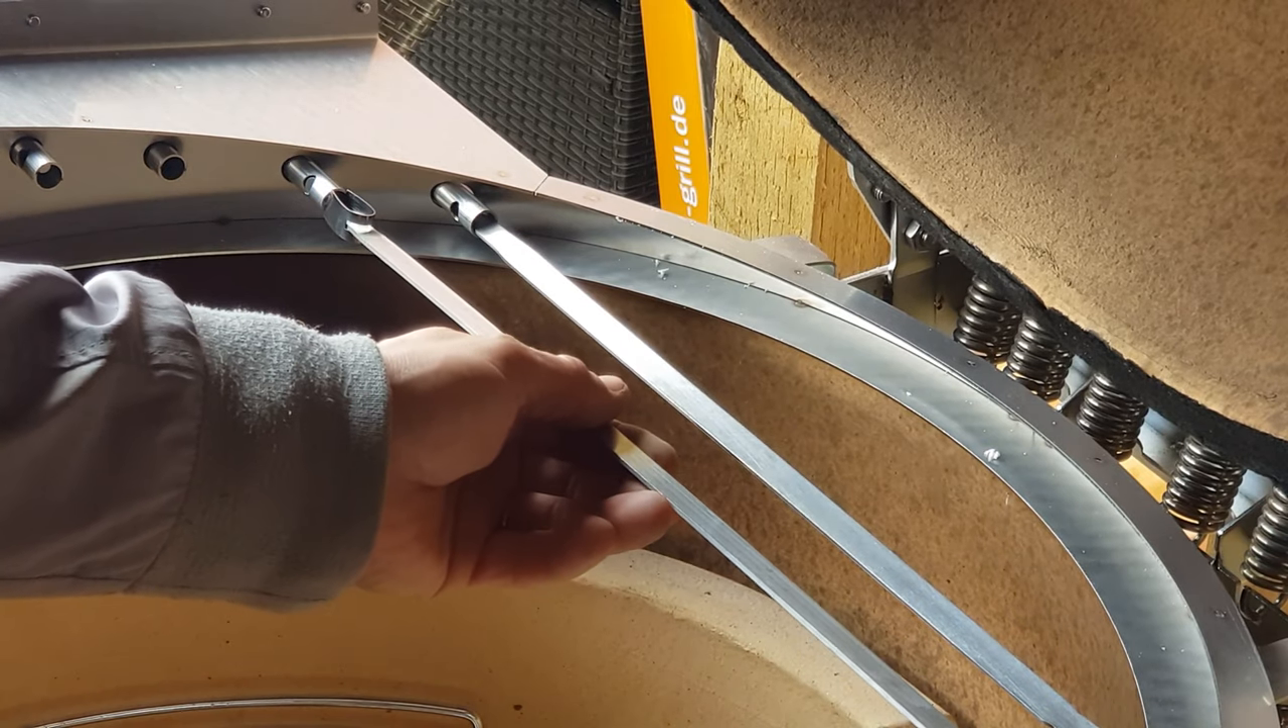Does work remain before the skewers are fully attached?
Yes.